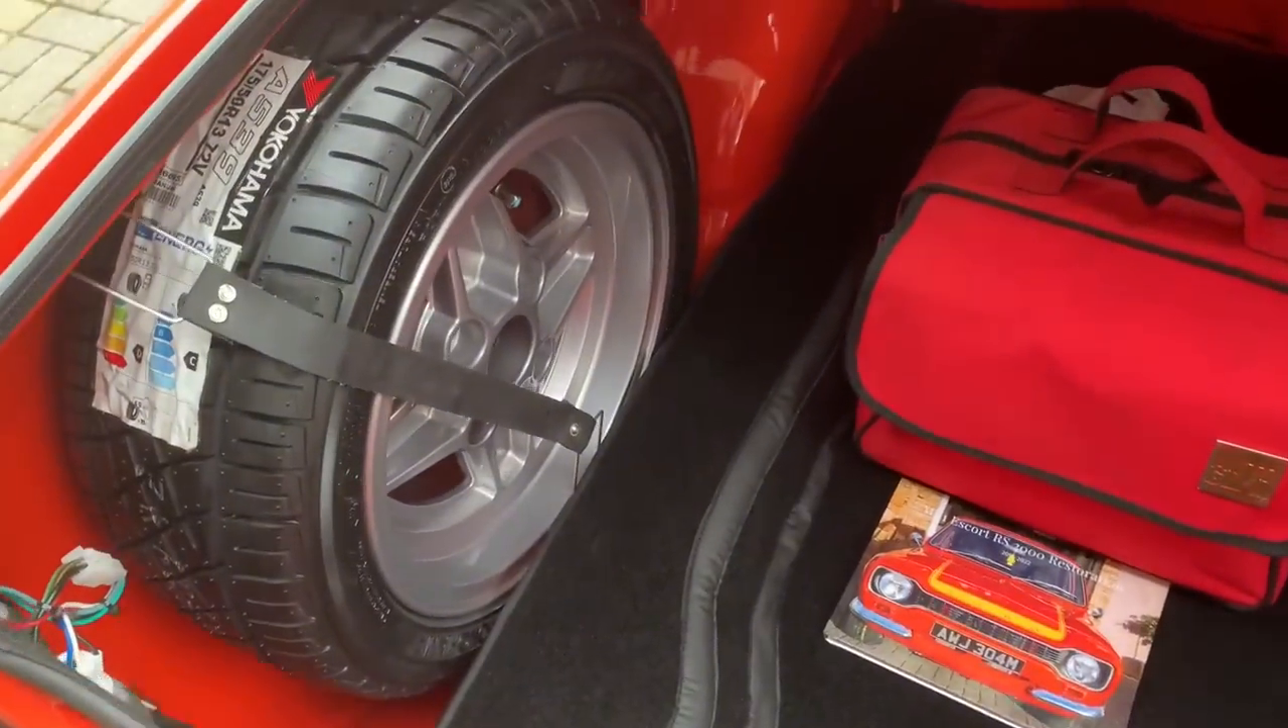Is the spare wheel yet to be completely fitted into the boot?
No.